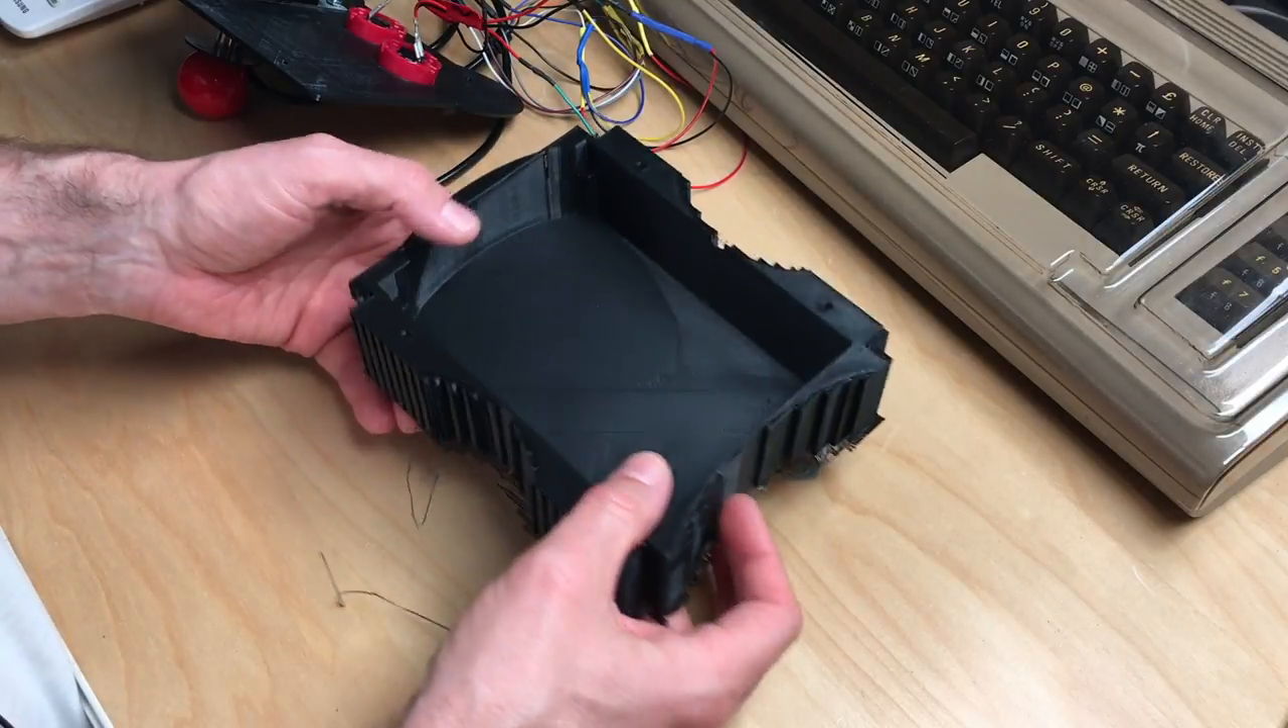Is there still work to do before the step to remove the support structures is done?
Yes.